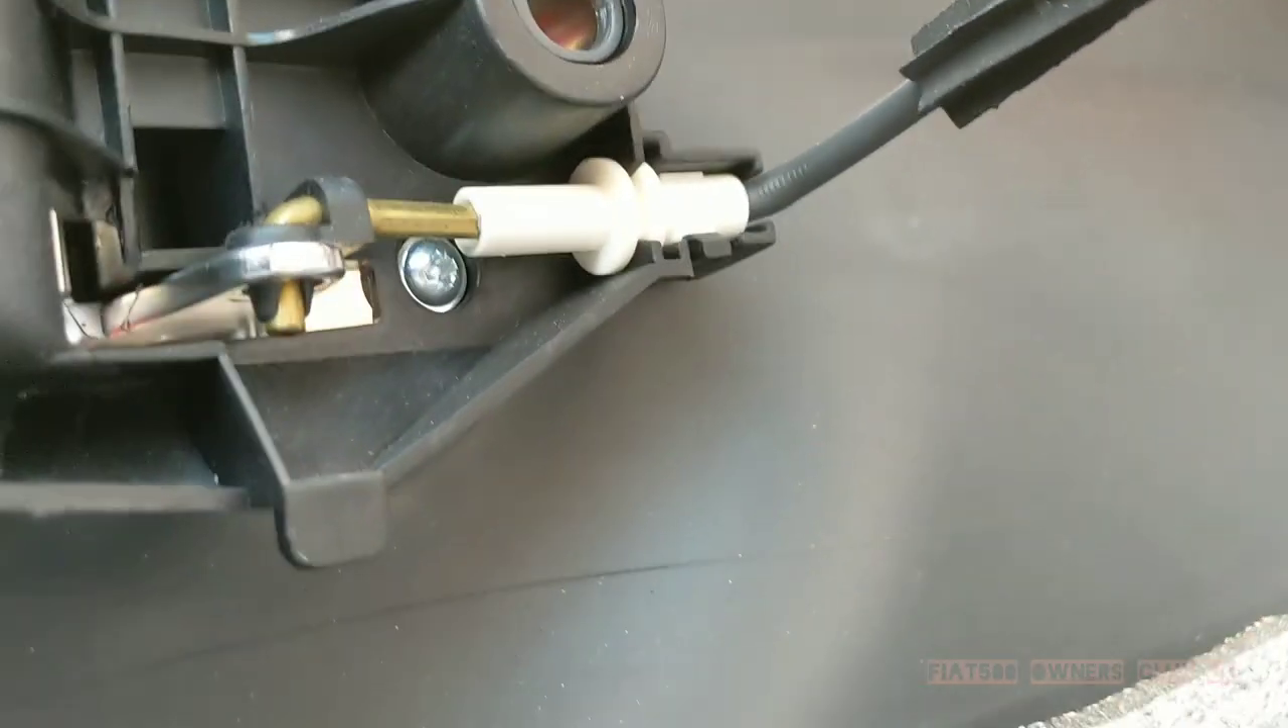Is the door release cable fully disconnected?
No.